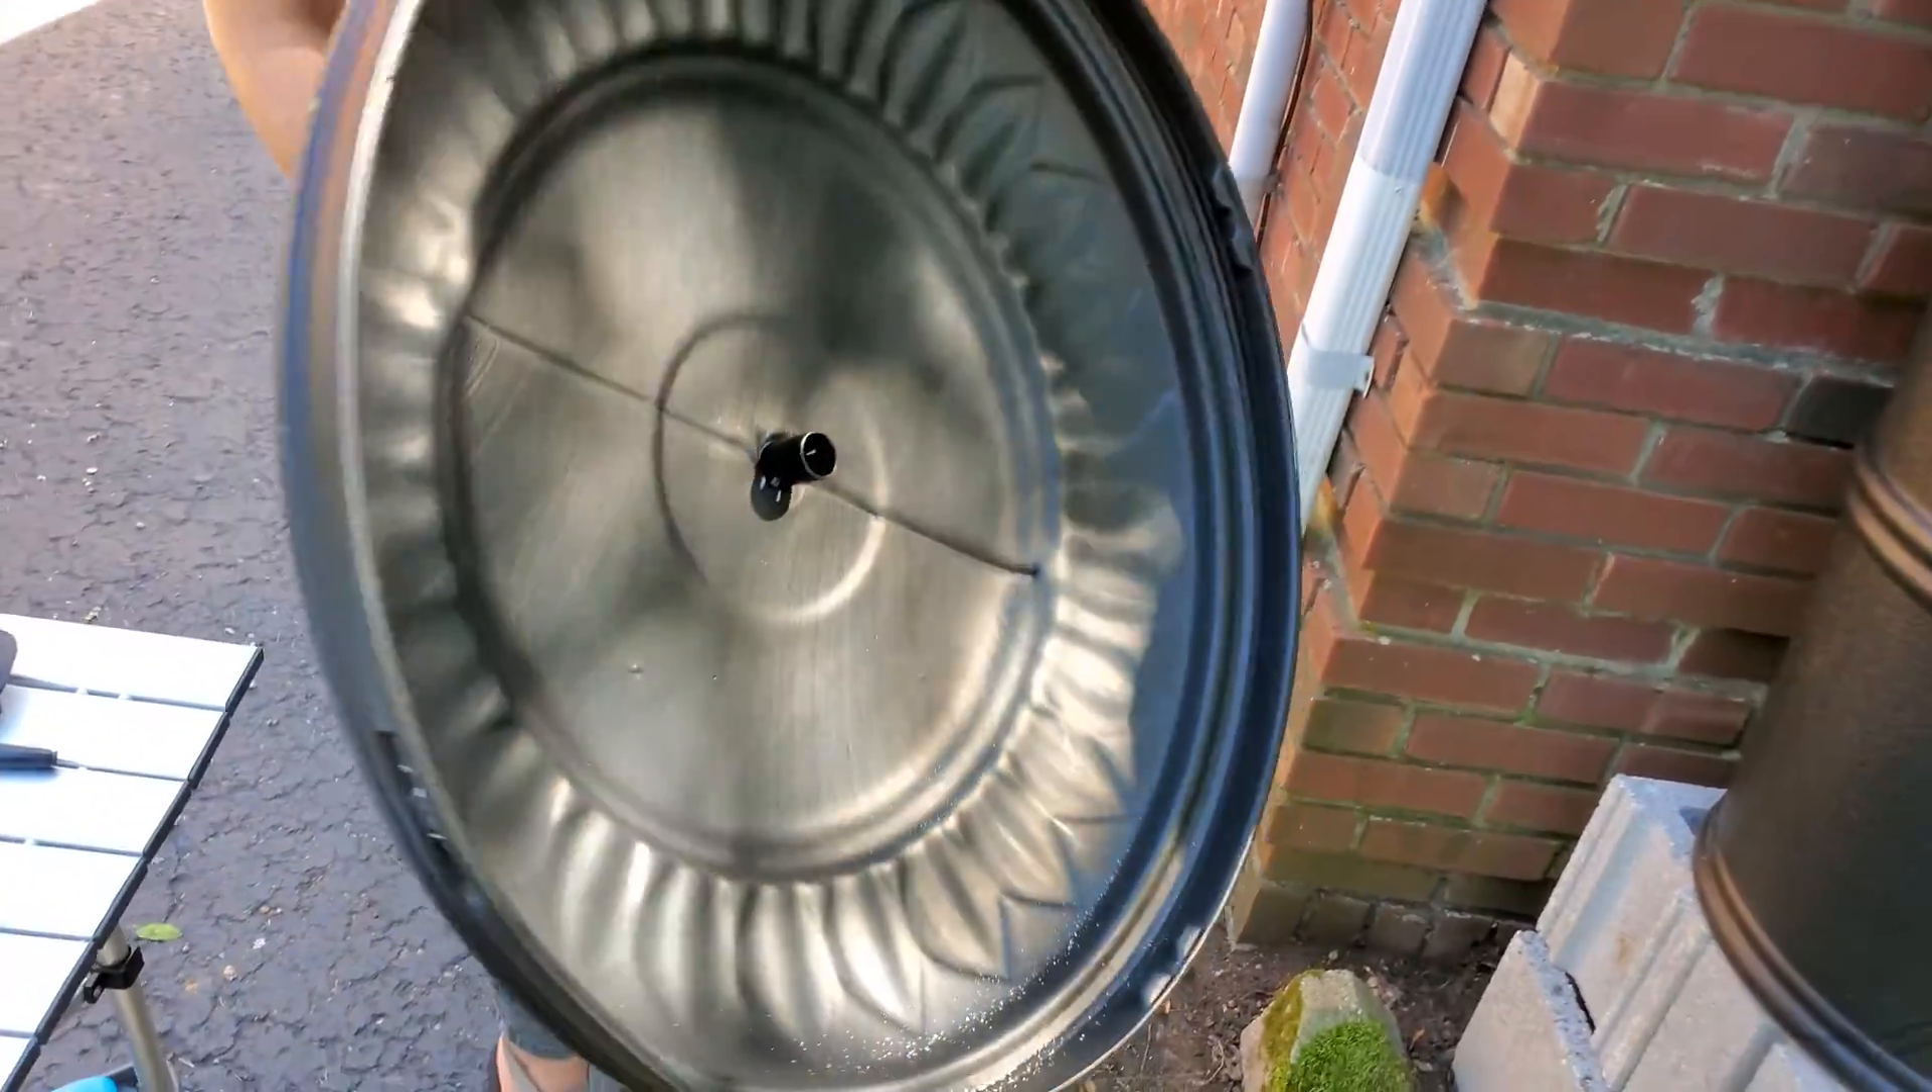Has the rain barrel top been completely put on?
No.